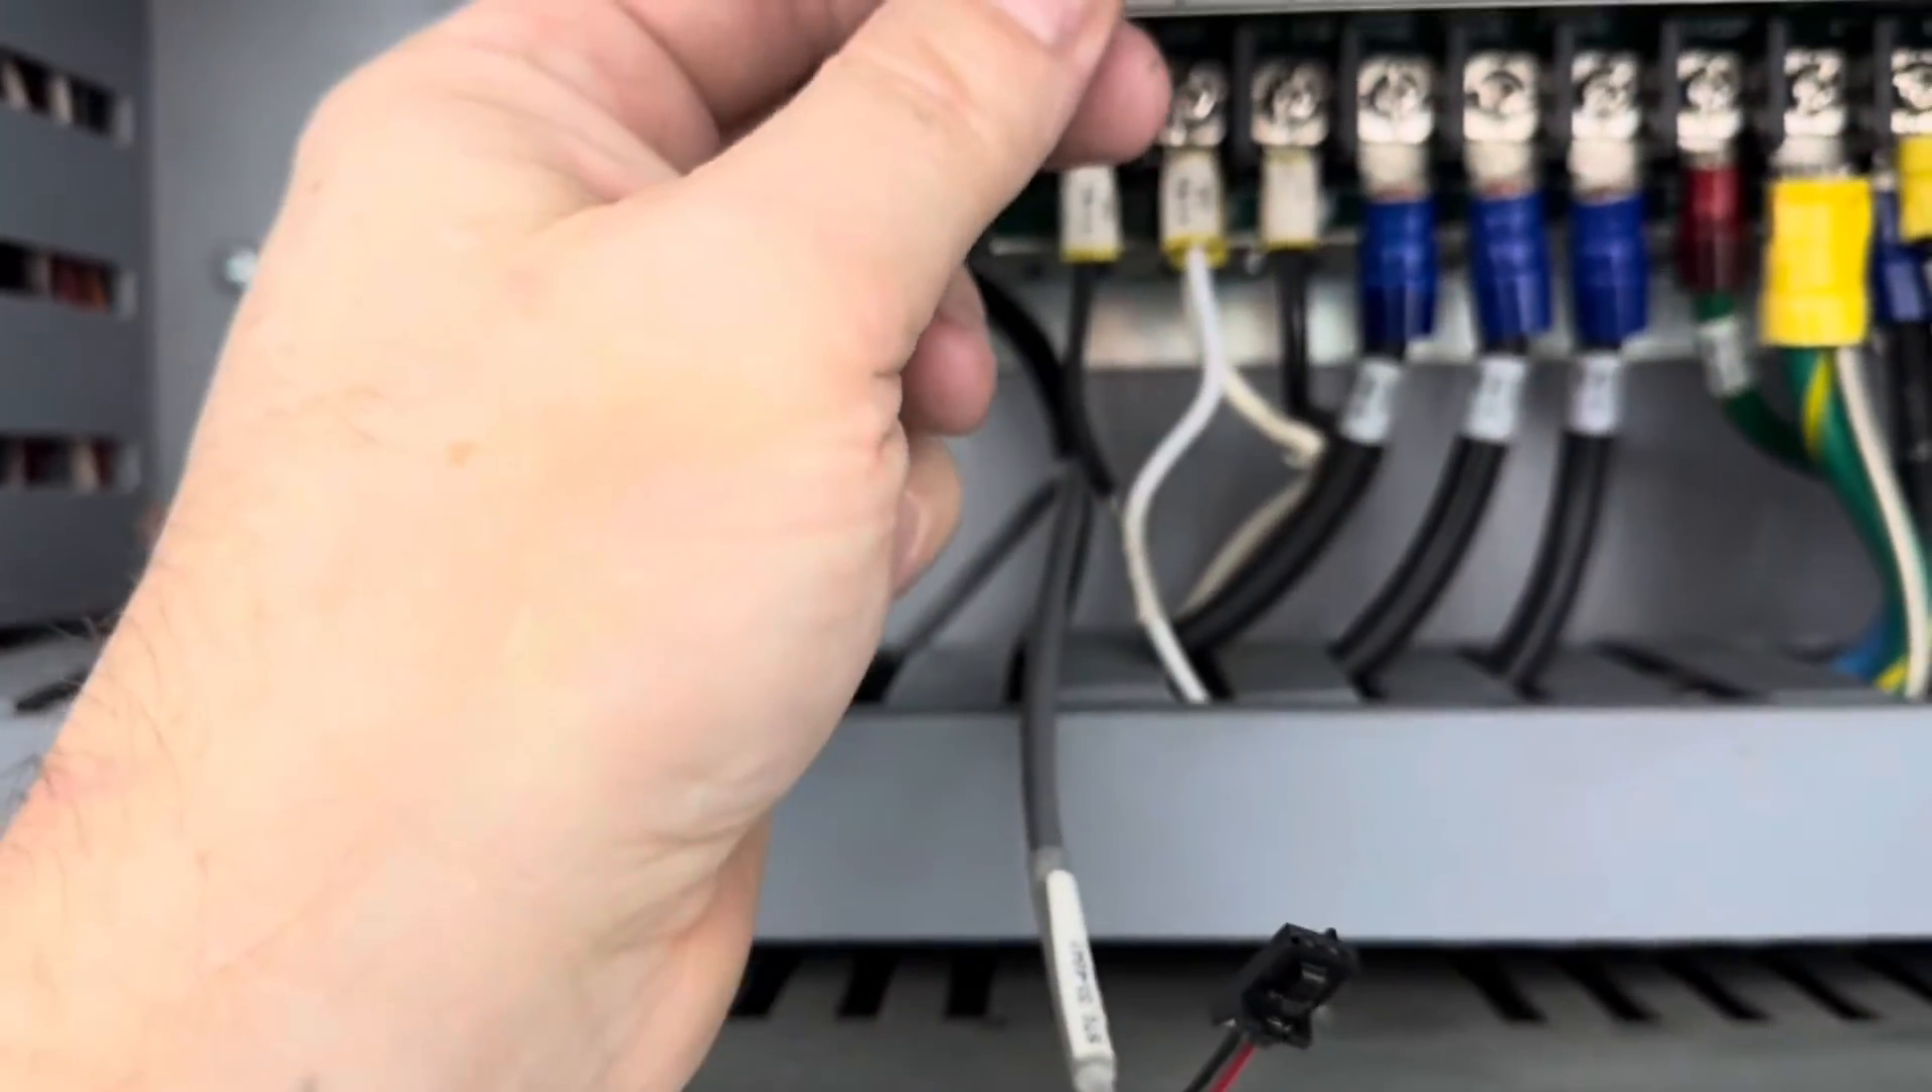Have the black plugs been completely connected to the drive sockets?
No.